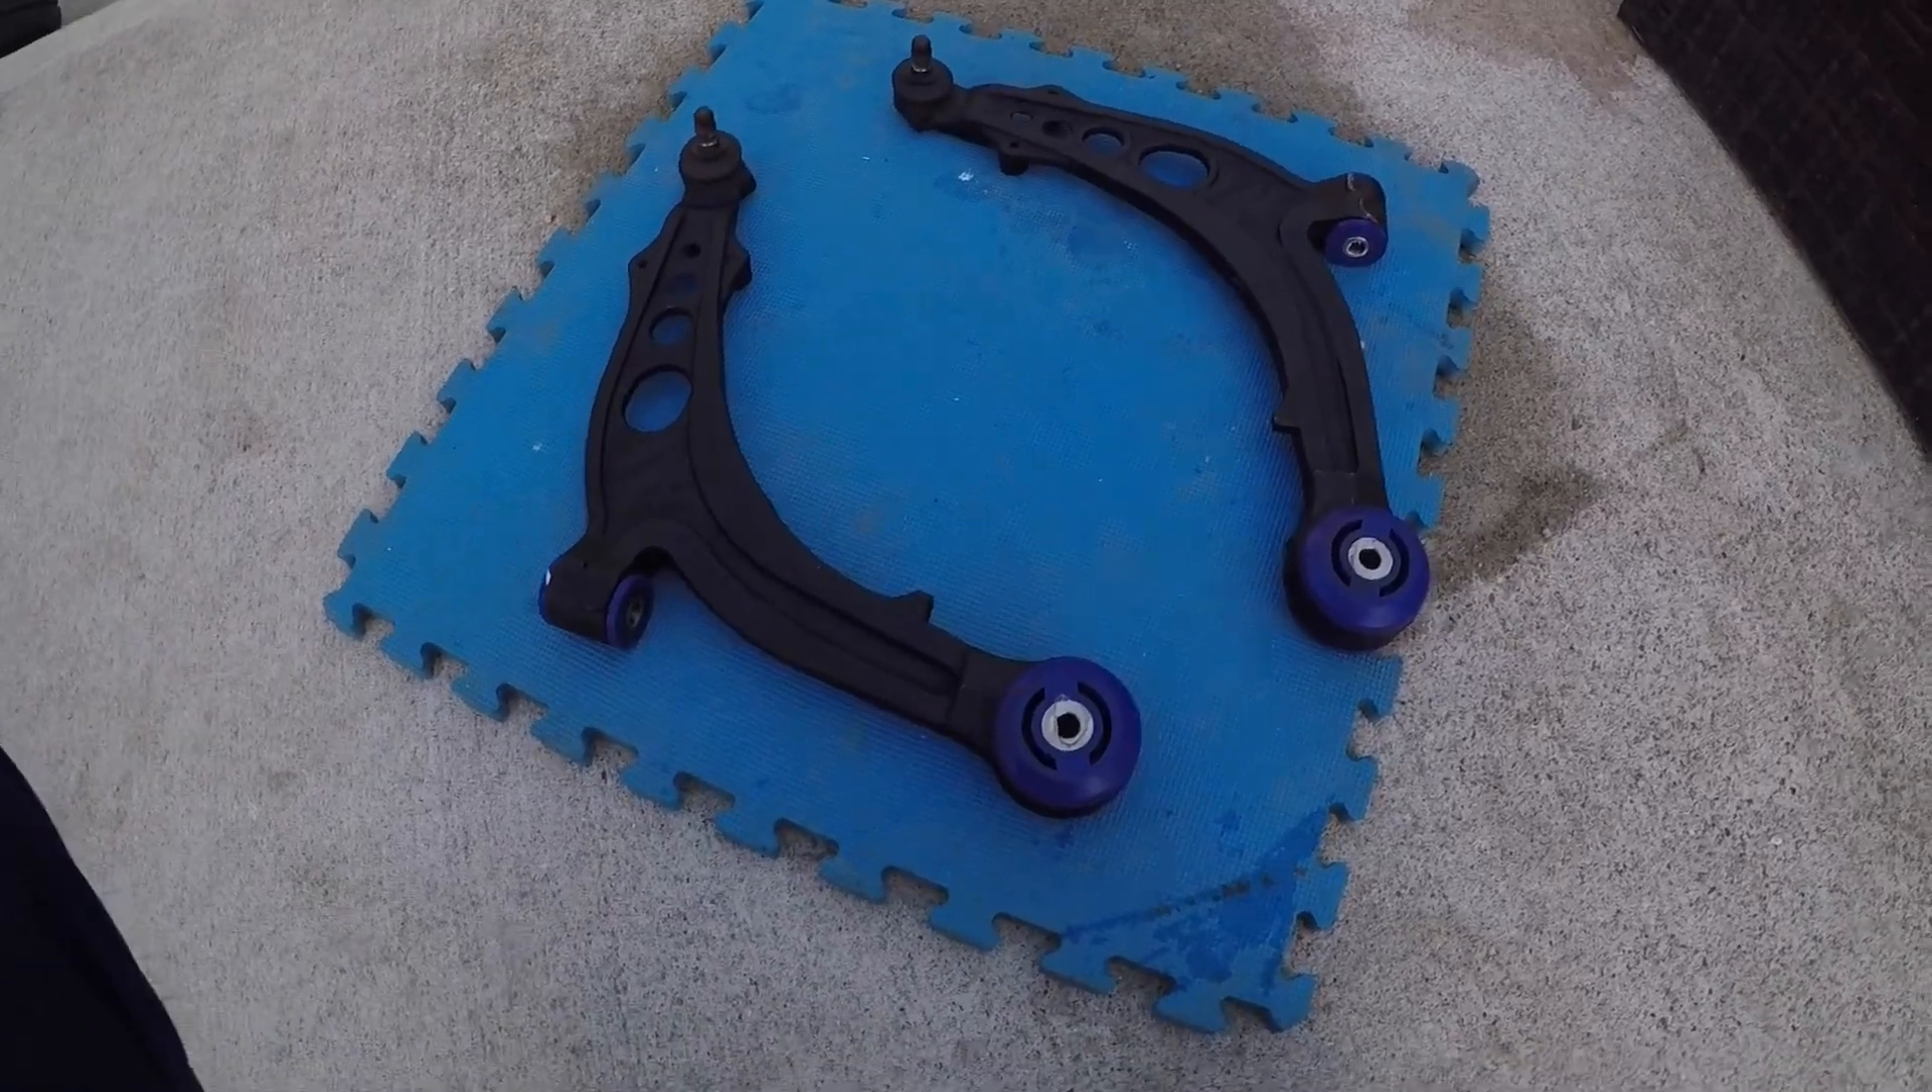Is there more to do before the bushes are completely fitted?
No.